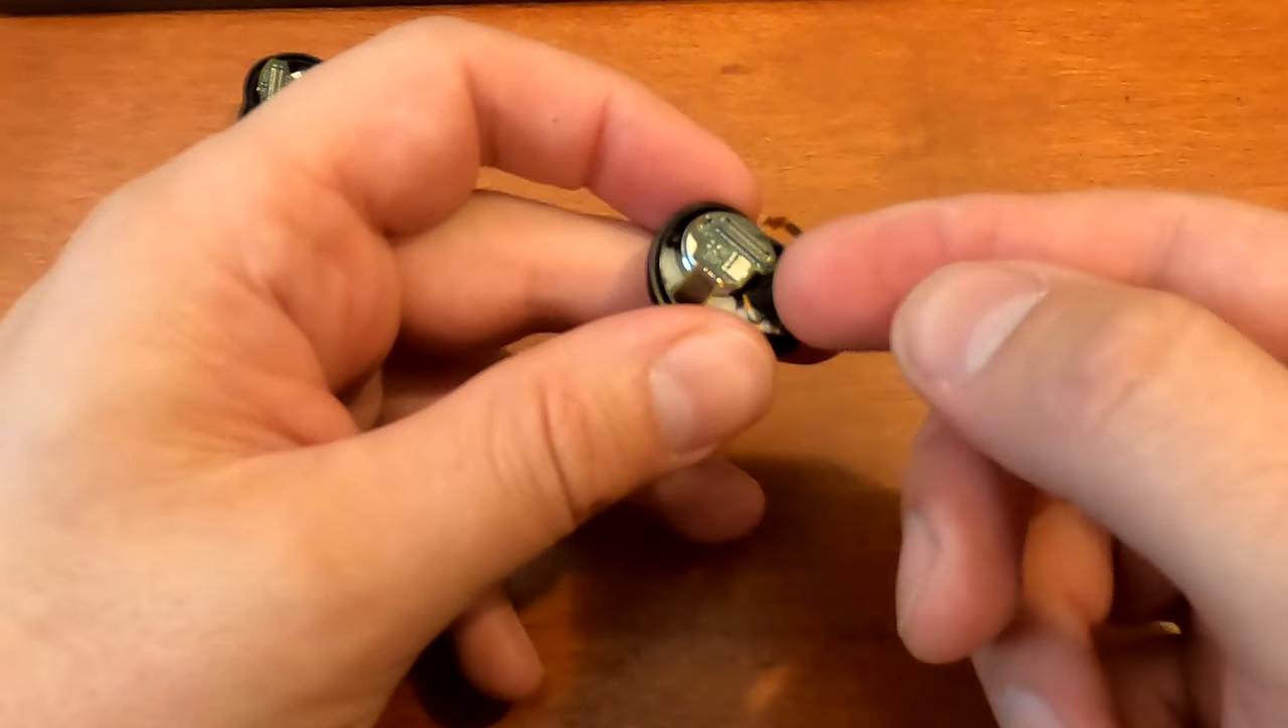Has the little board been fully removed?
No.